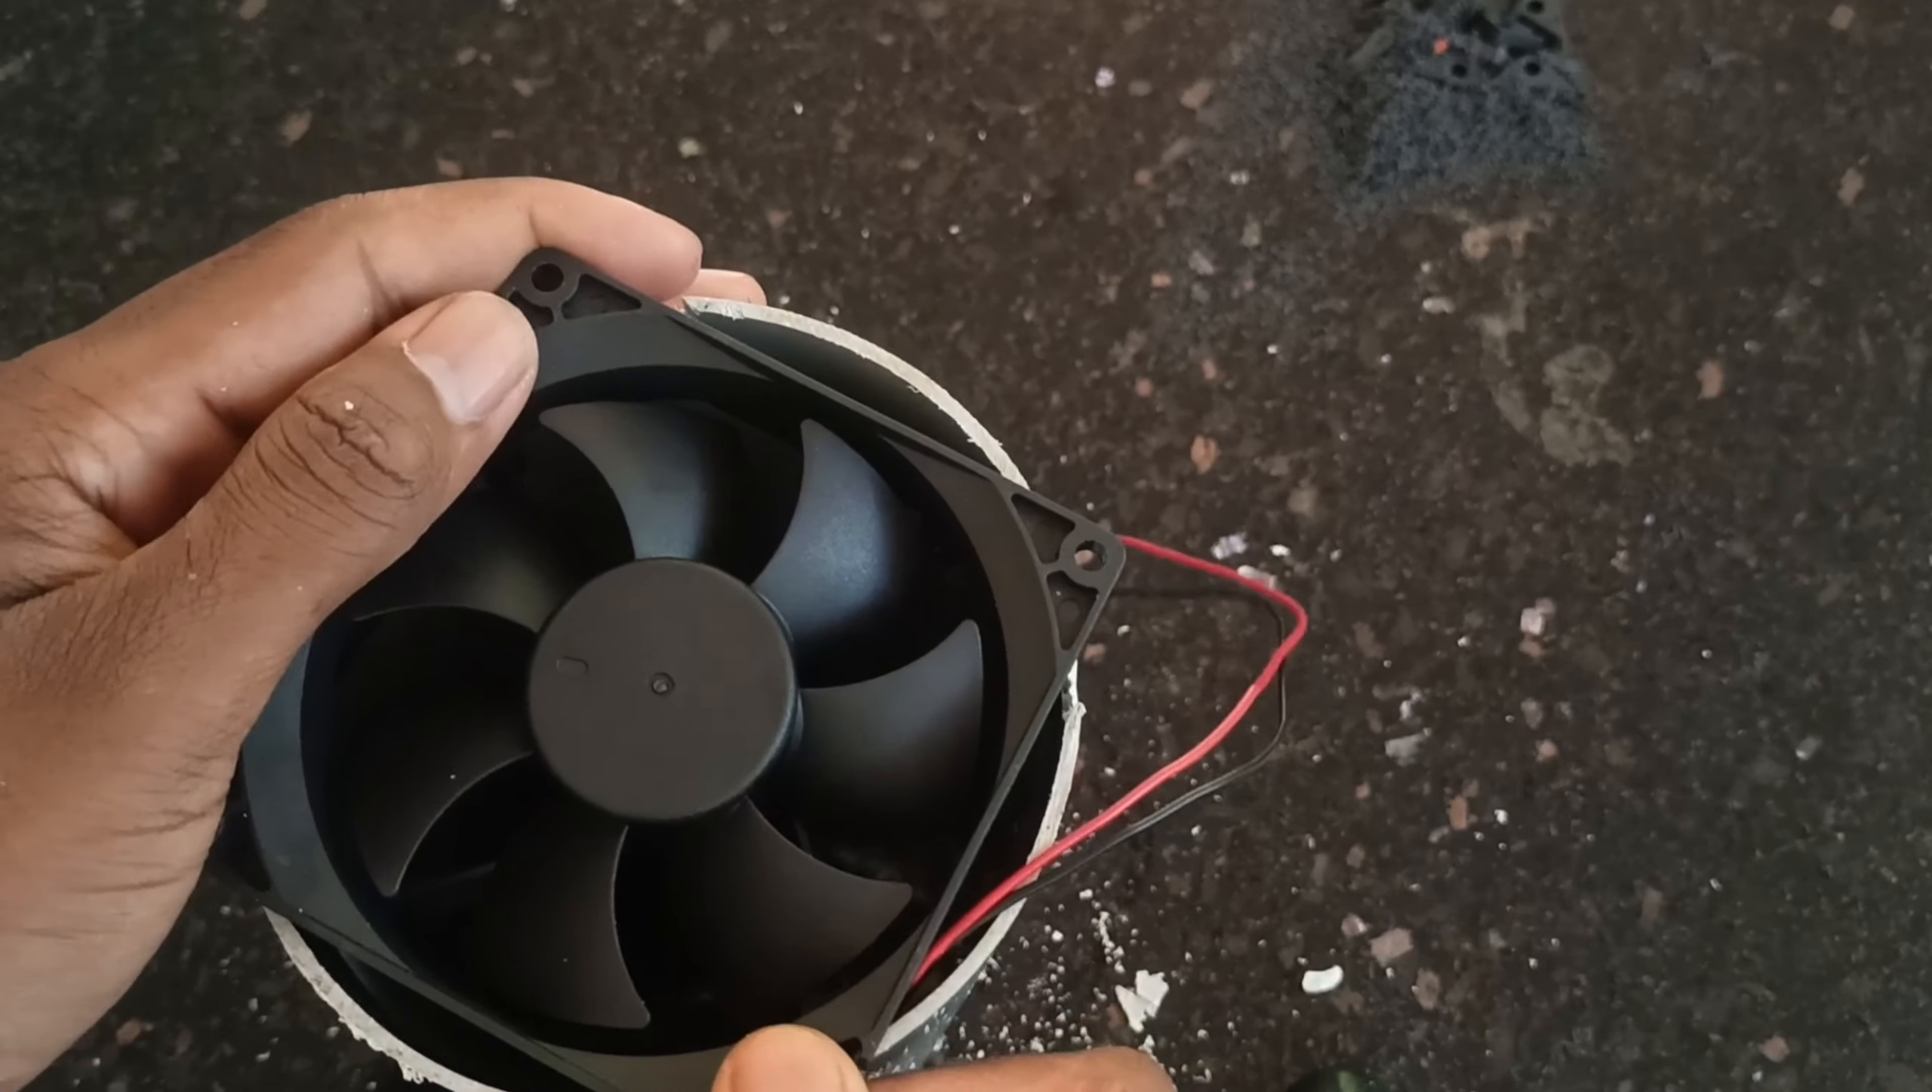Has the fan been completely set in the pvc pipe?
No.